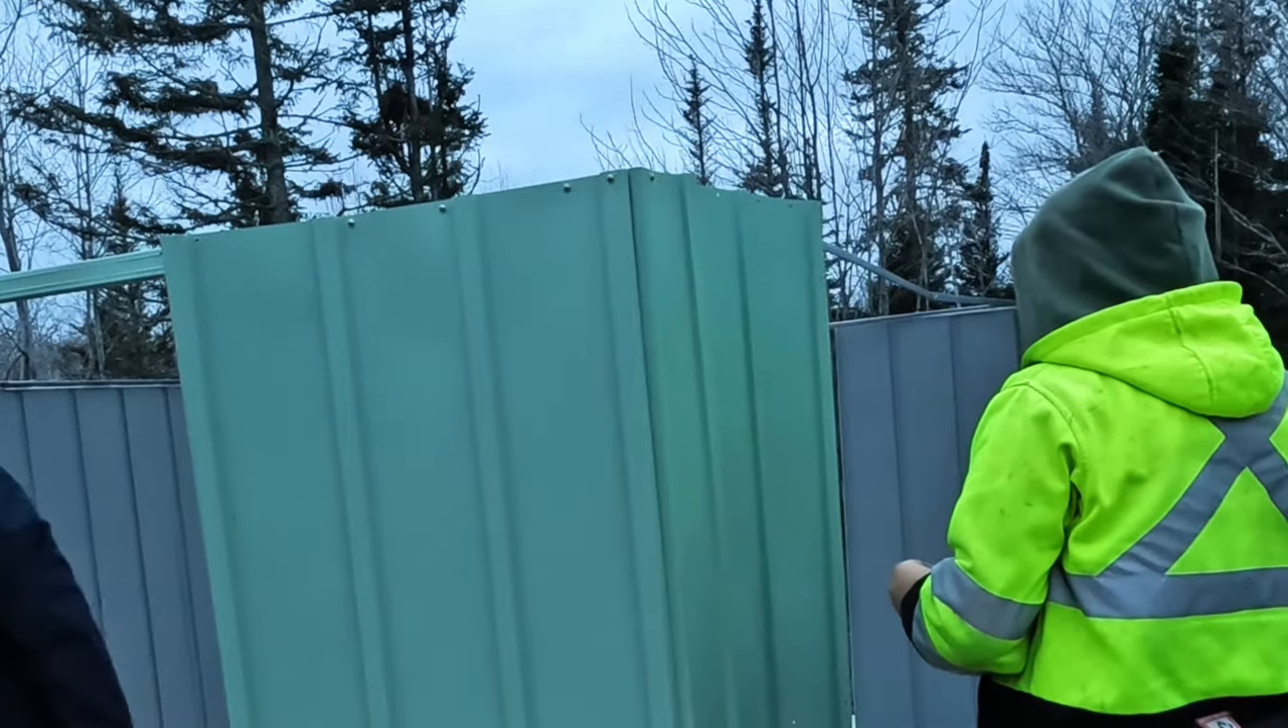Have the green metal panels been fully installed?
No.